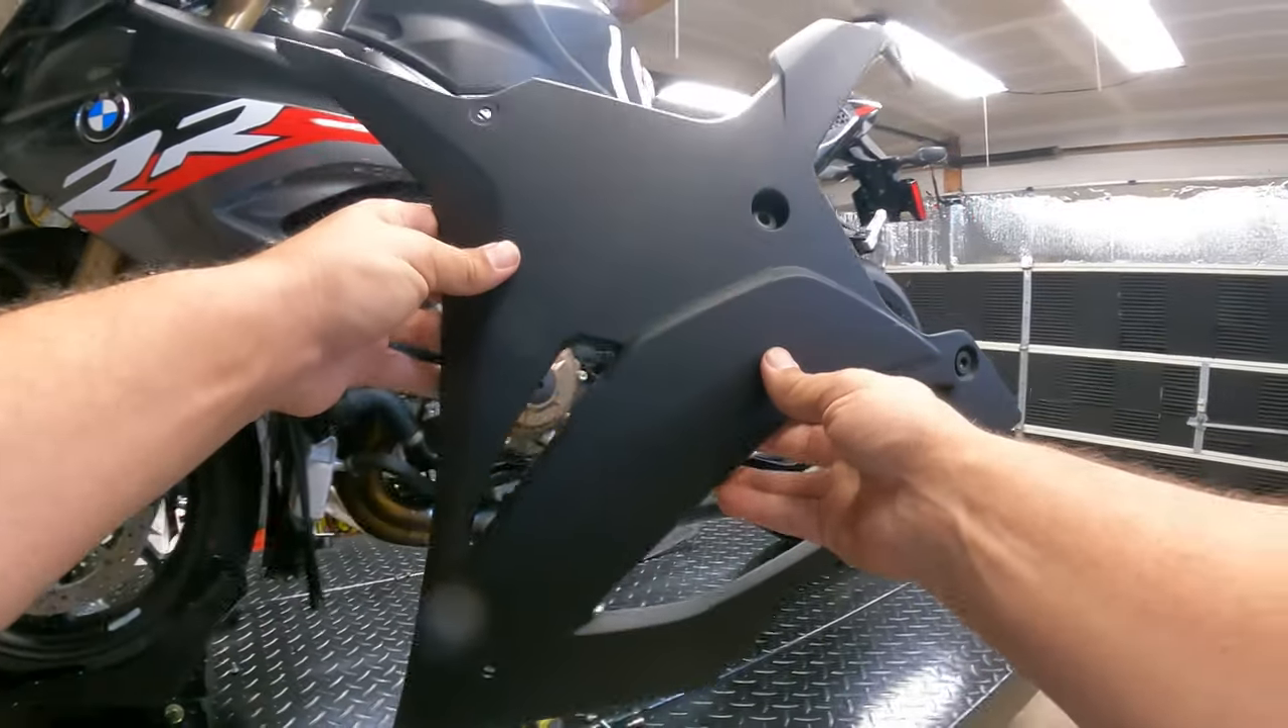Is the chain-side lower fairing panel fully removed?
Yes.